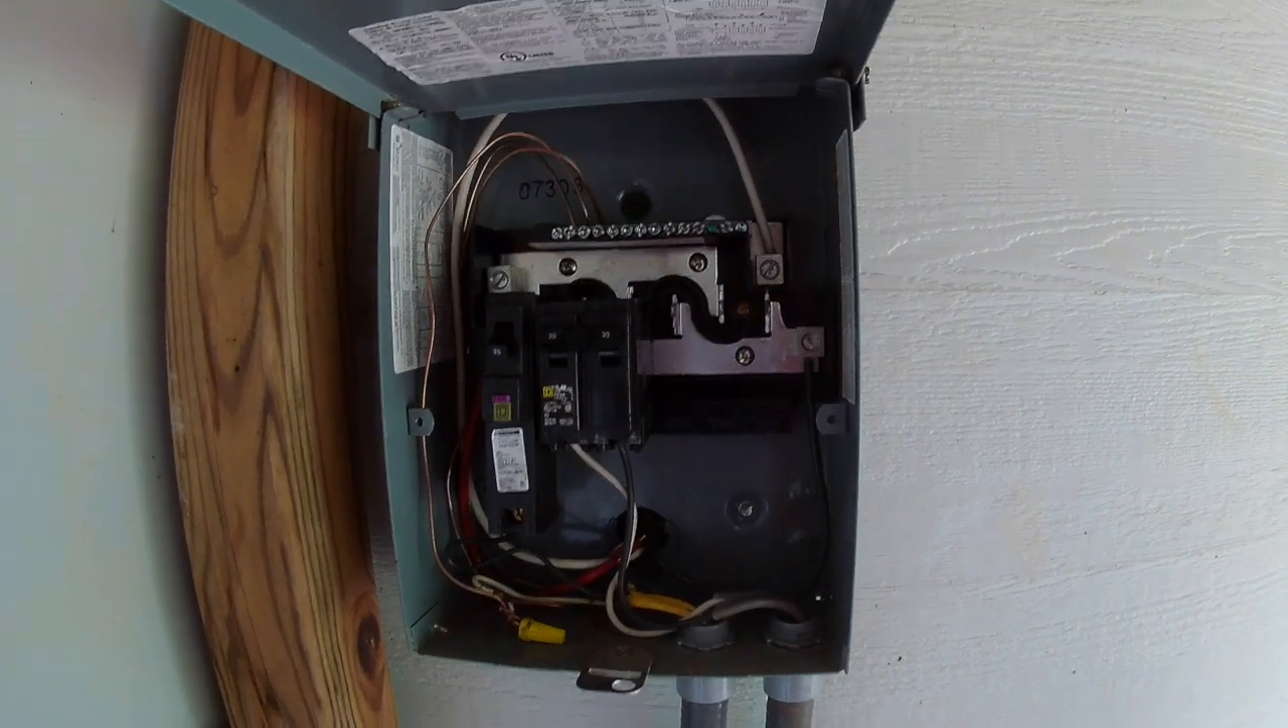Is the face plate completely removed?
Yes.